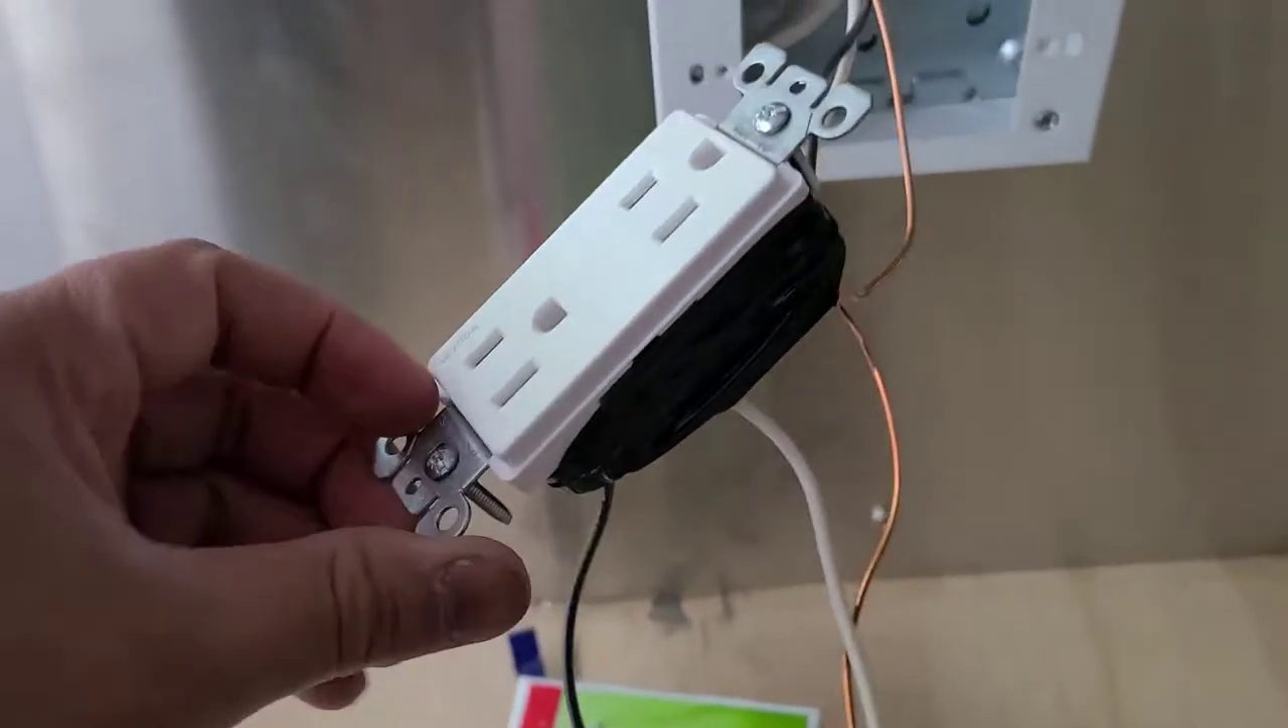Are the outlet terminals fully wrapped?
Yes.